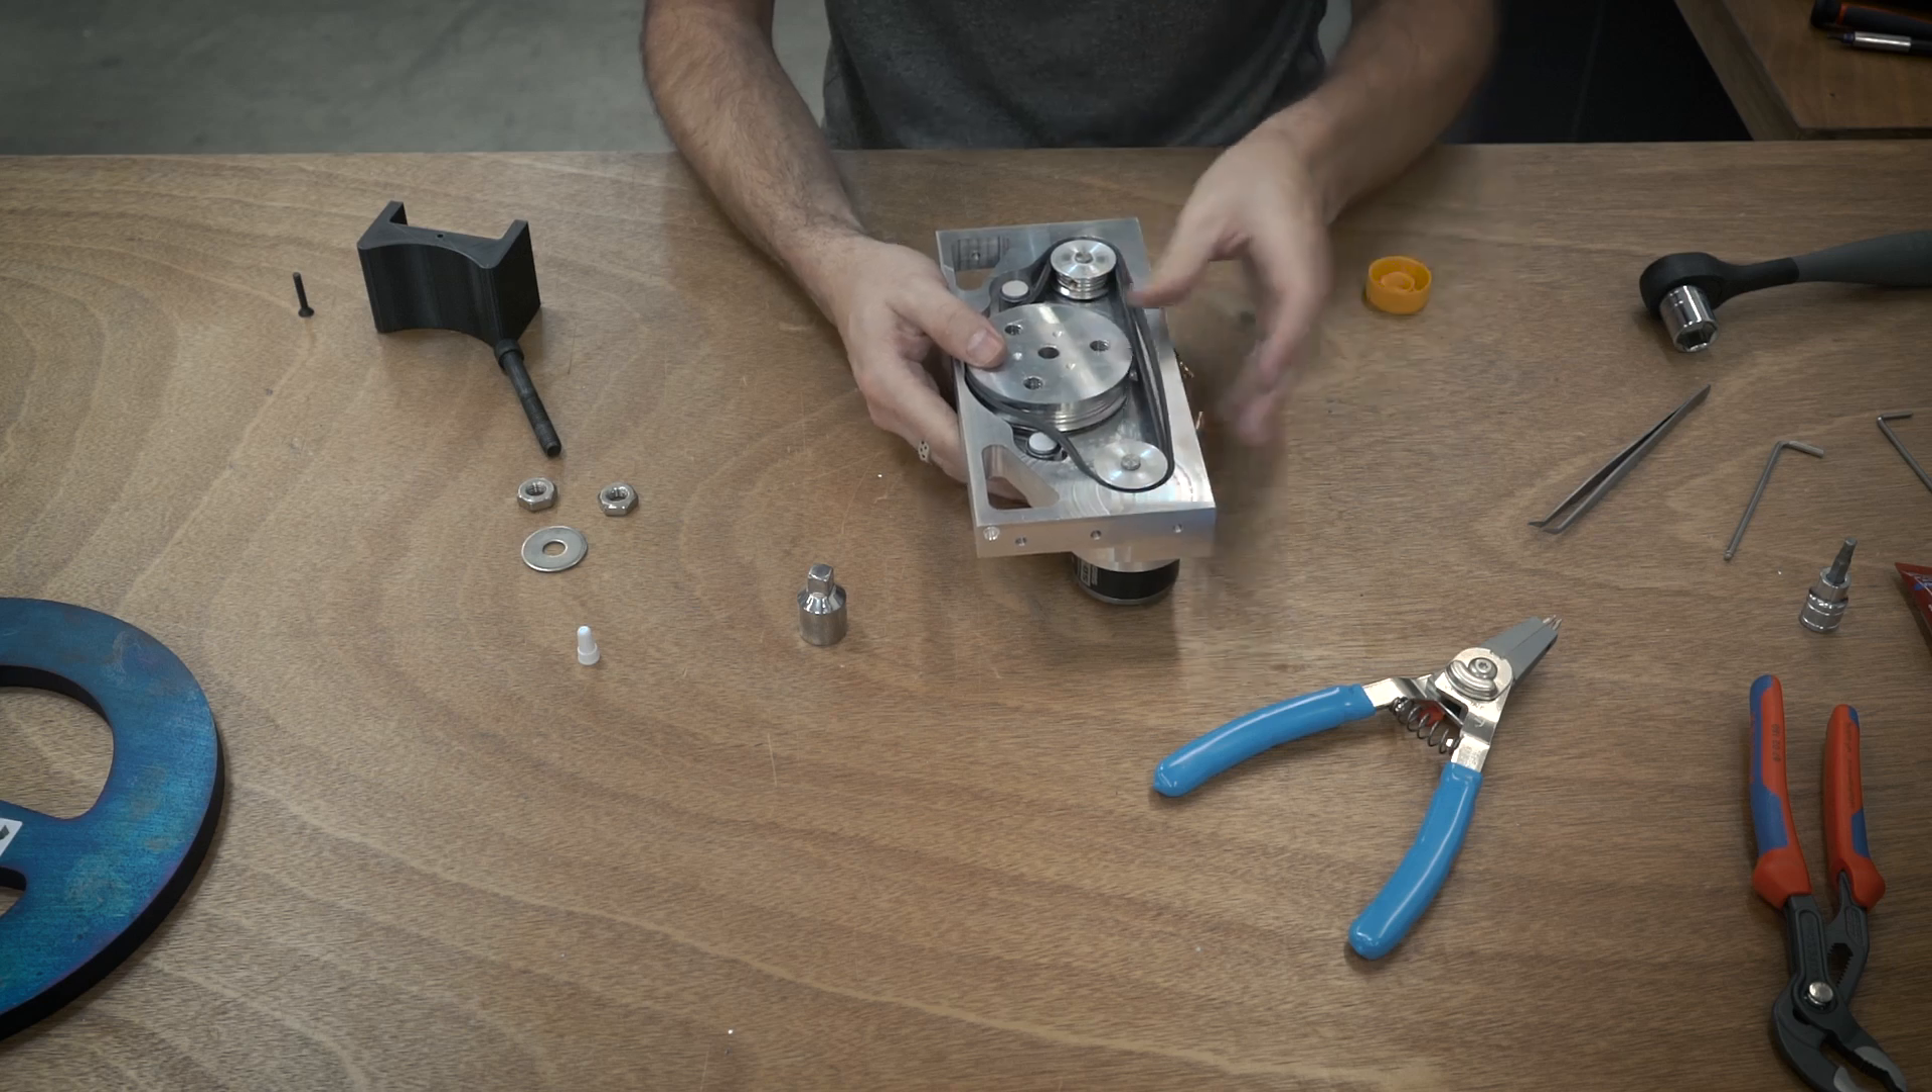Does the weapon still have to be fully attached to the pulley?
Yes.